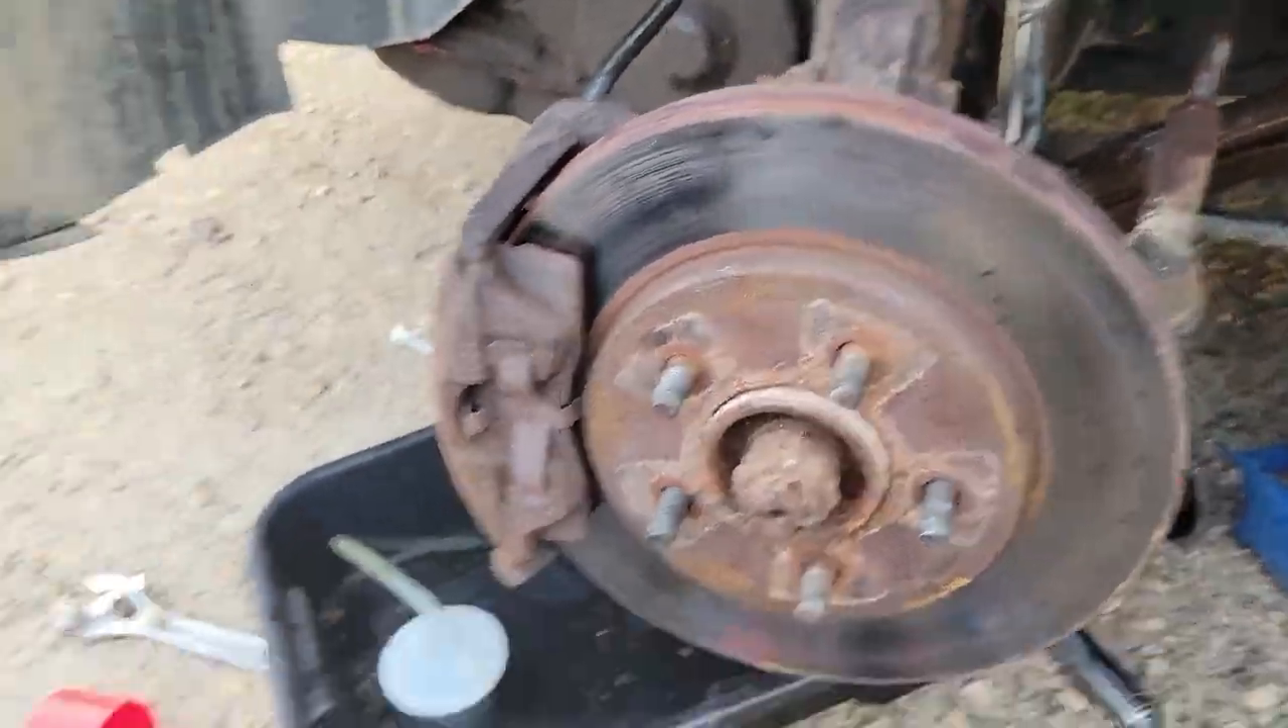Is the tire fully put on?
No.